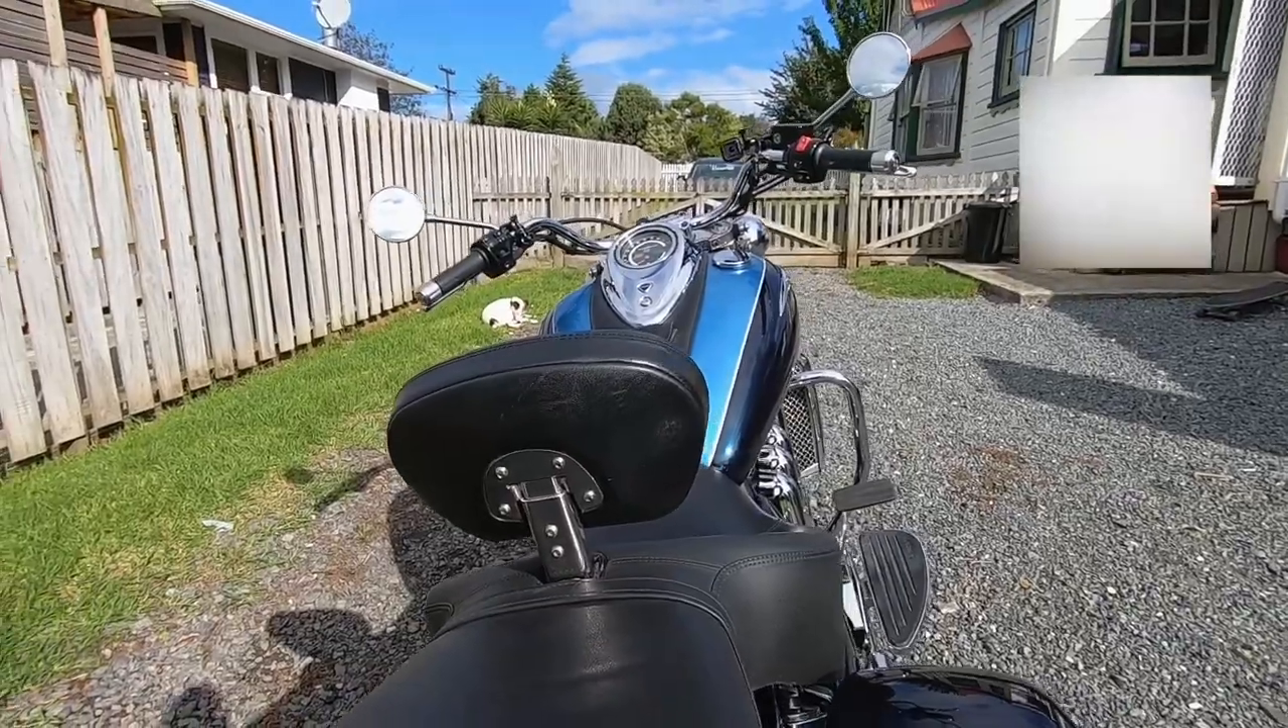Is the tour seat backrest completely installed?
Yes.